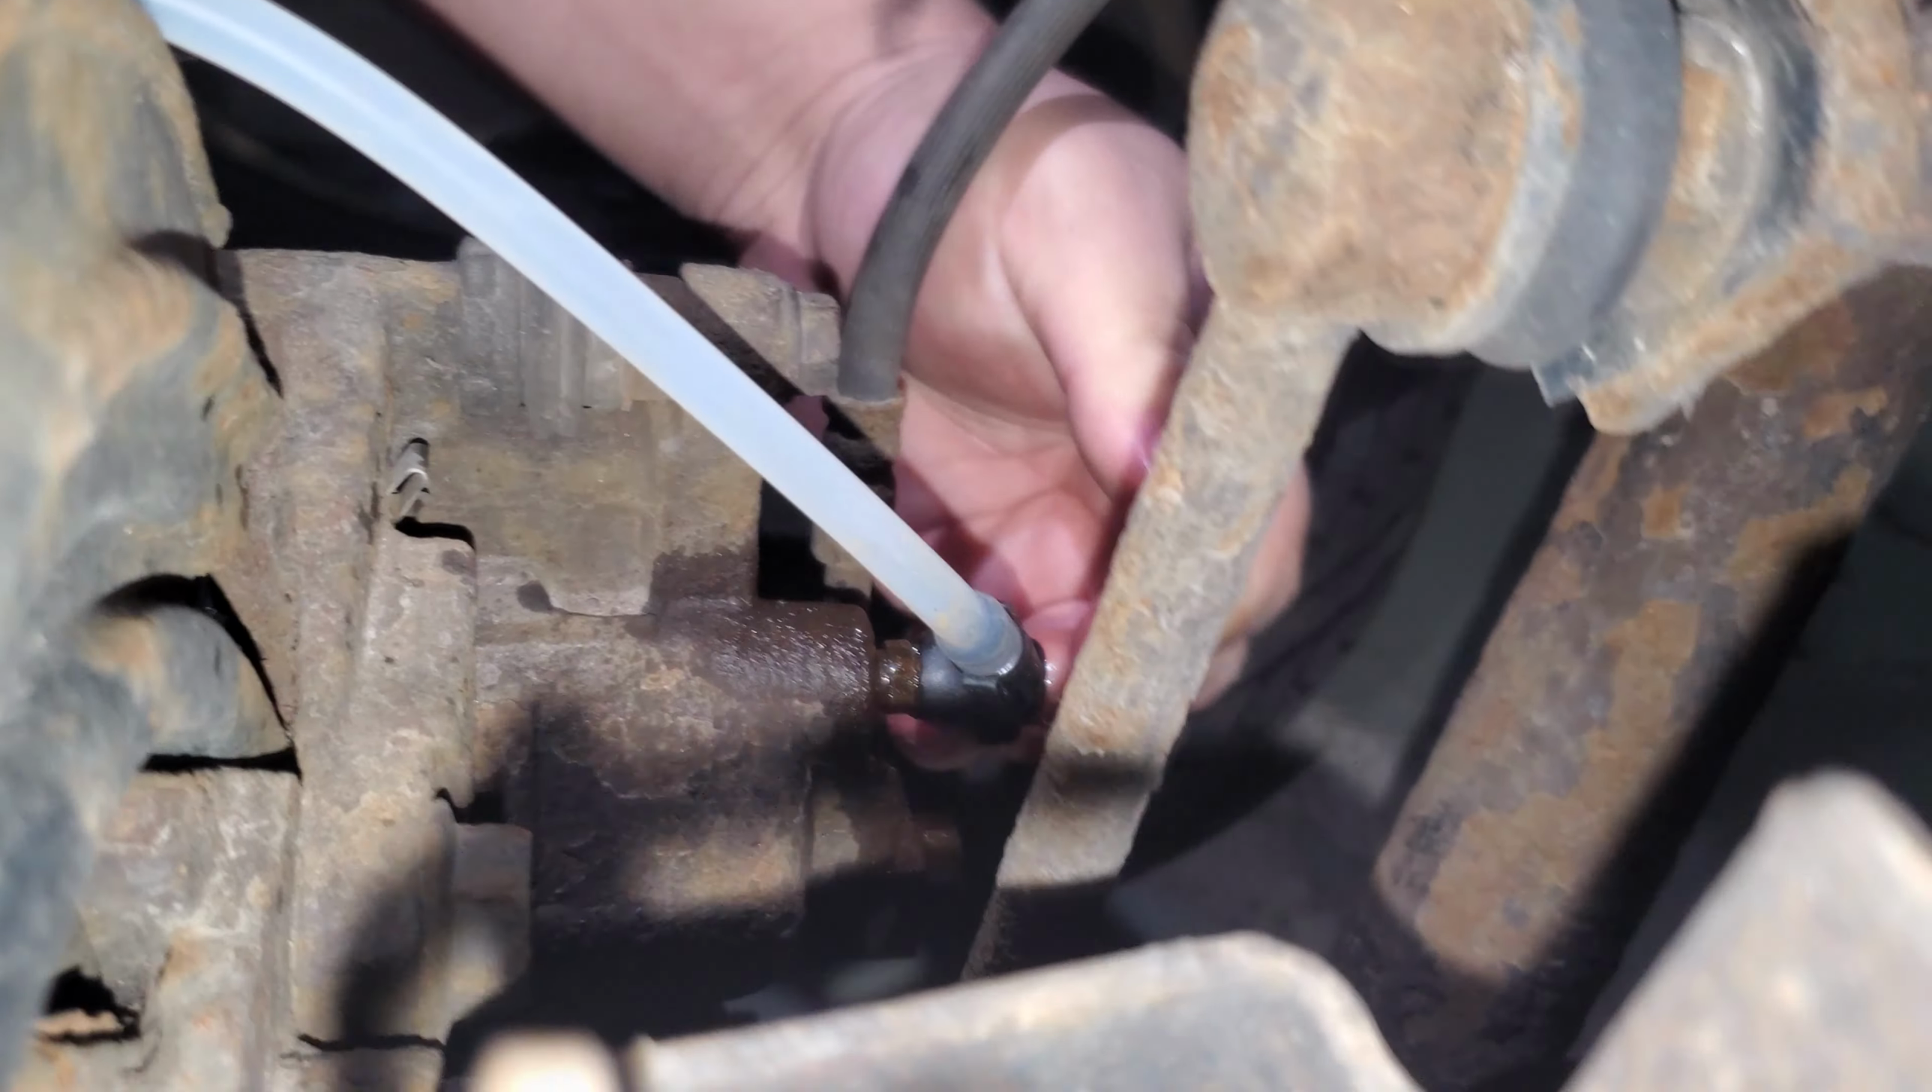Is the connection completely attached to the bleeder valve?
Yes.